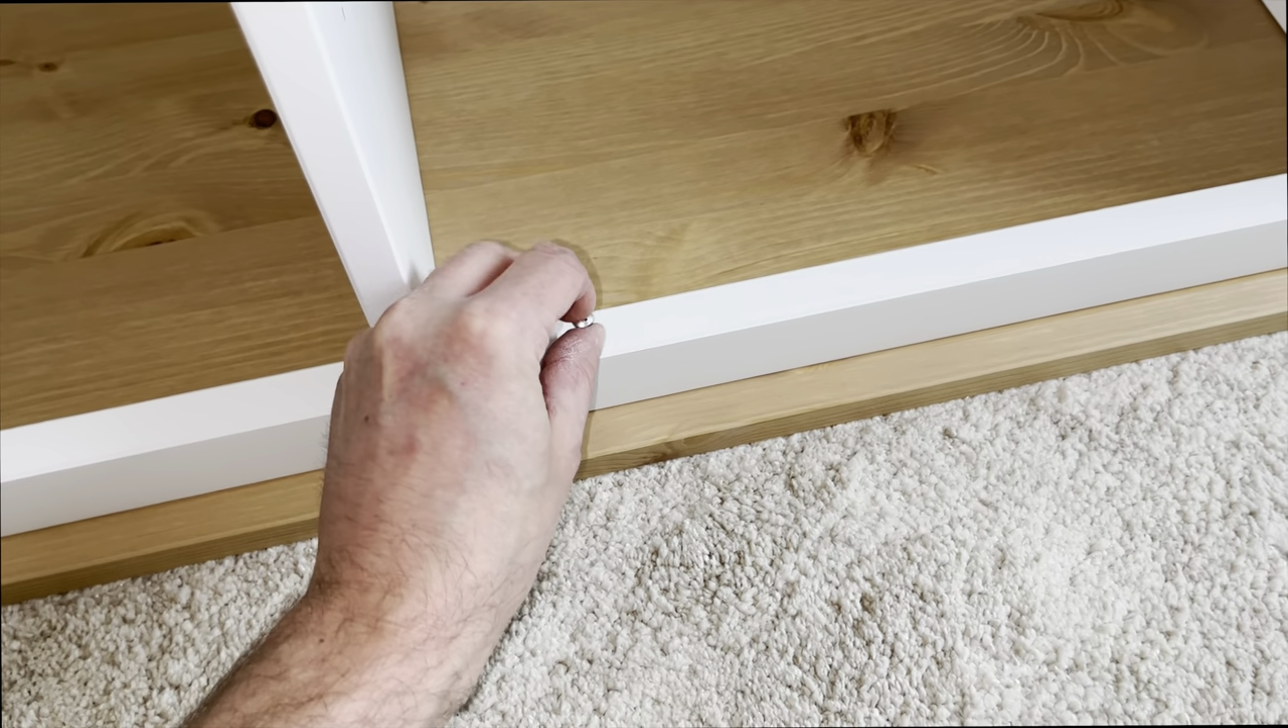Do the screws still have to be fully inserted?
Yes.